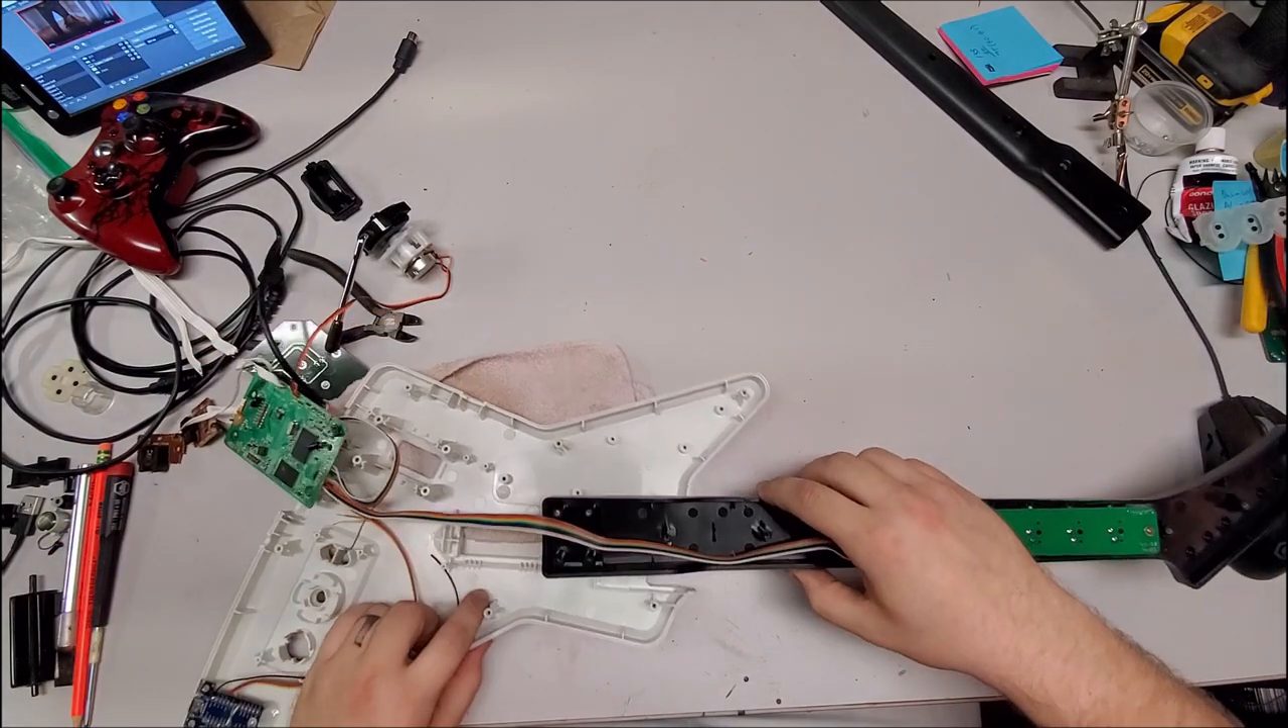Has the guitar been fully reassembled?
No.